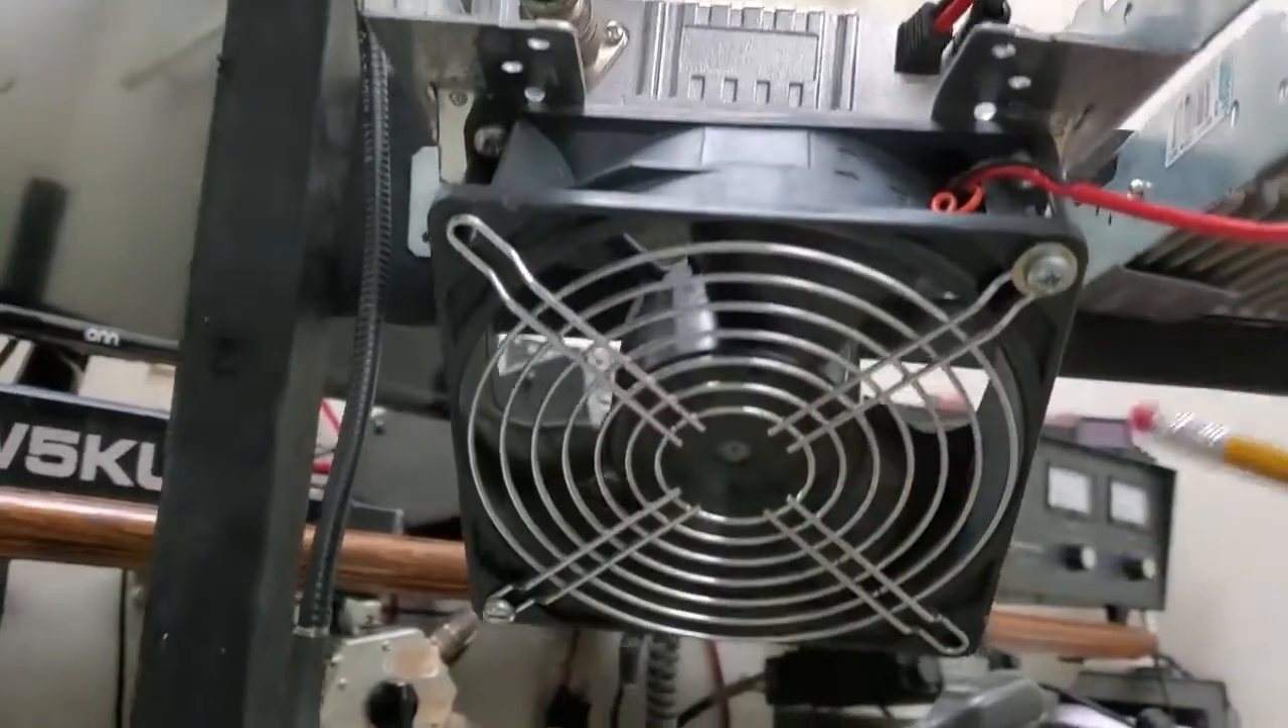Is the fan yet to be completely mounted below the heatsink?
No.